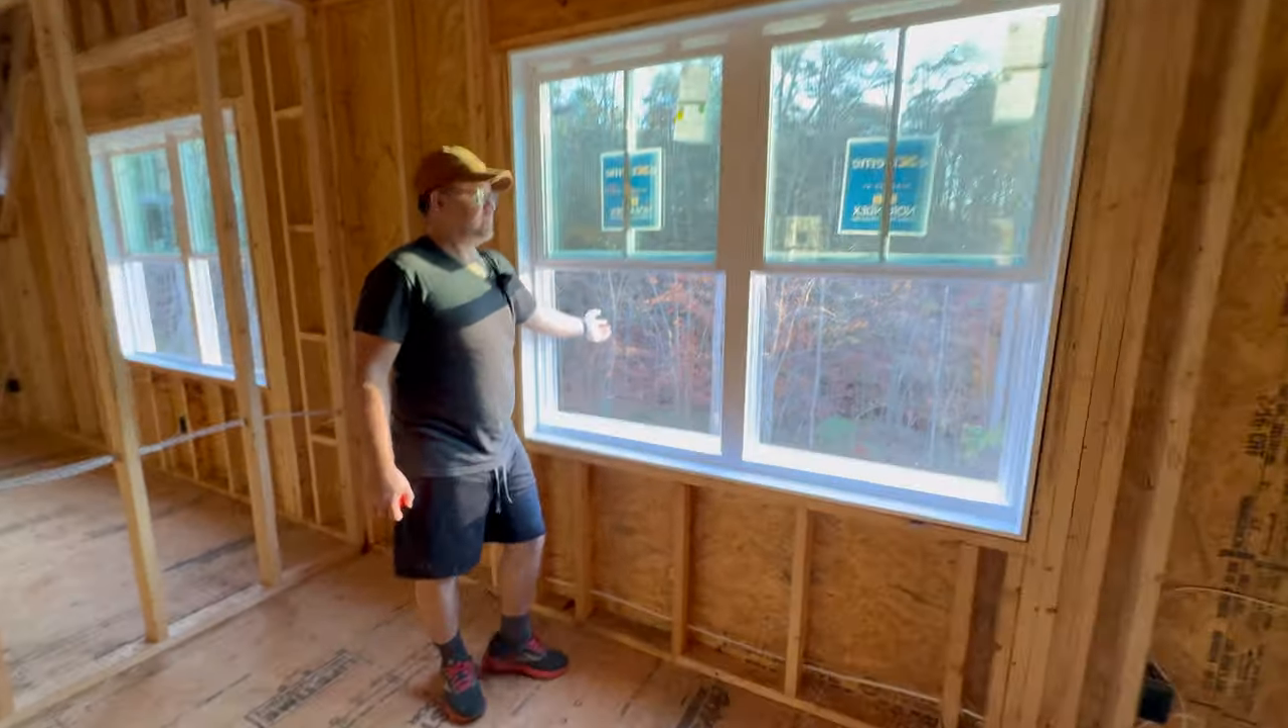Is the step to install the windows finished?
Yes.